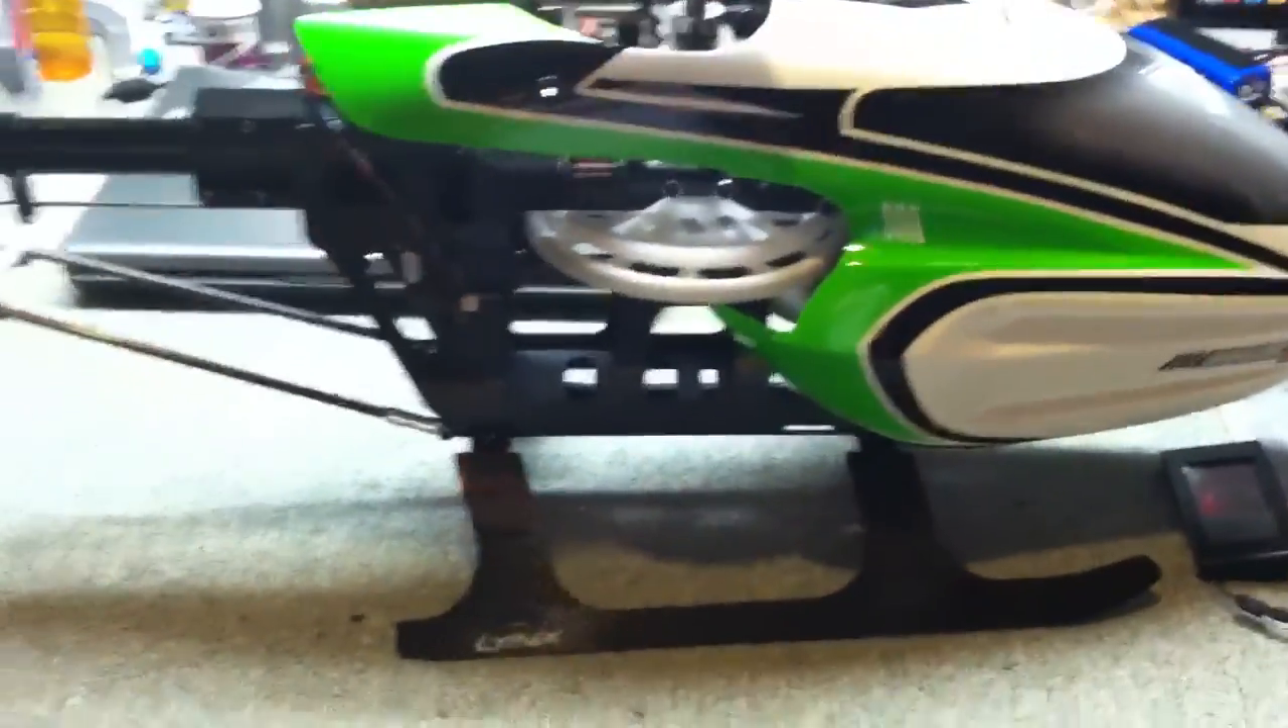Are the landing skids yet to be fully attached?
No.